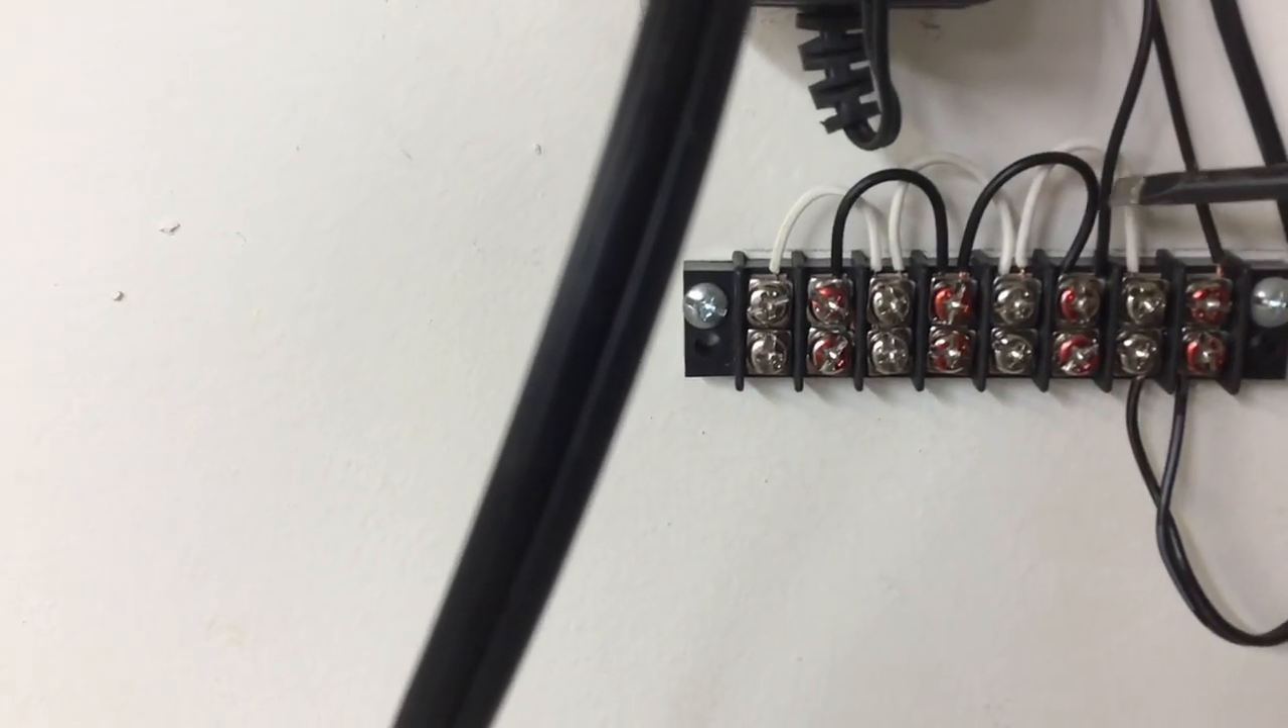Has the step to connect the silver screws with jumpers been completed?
Yes.